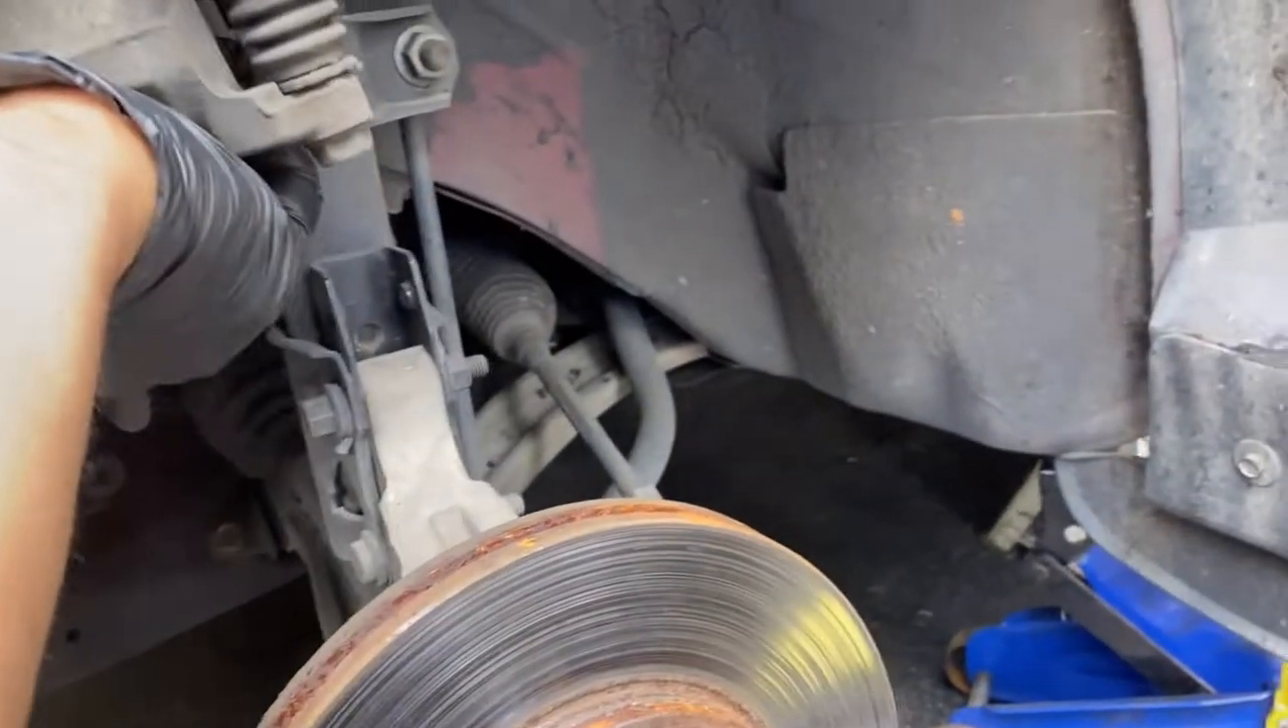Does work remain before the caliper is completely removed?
No.